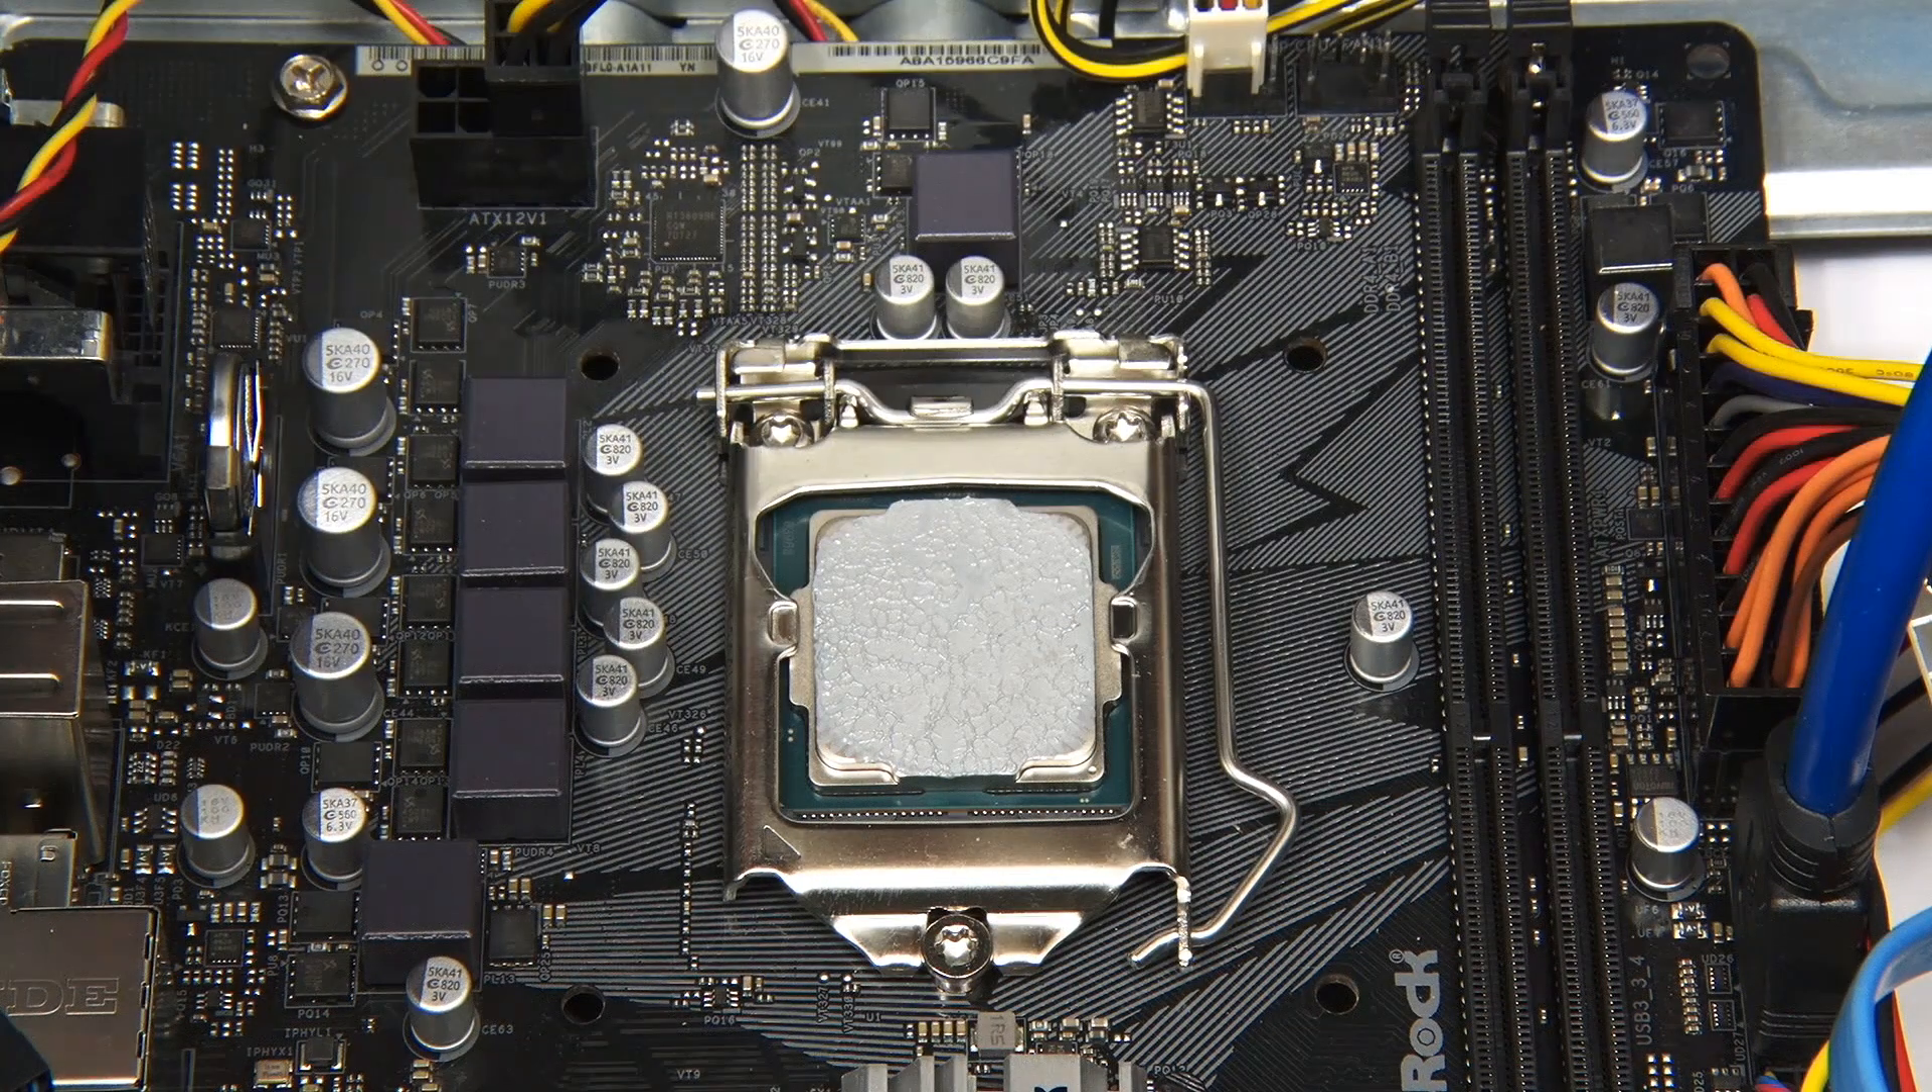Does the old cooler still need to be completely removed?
No.